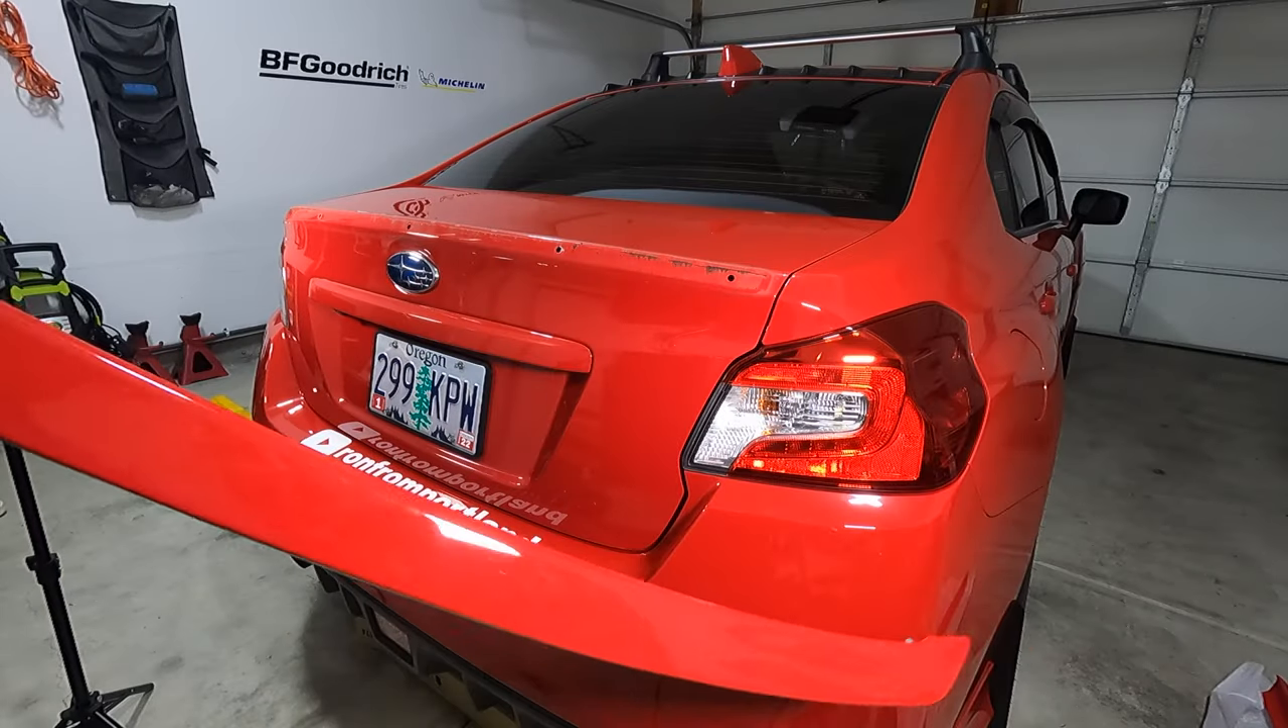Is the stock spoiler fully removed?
Yes.